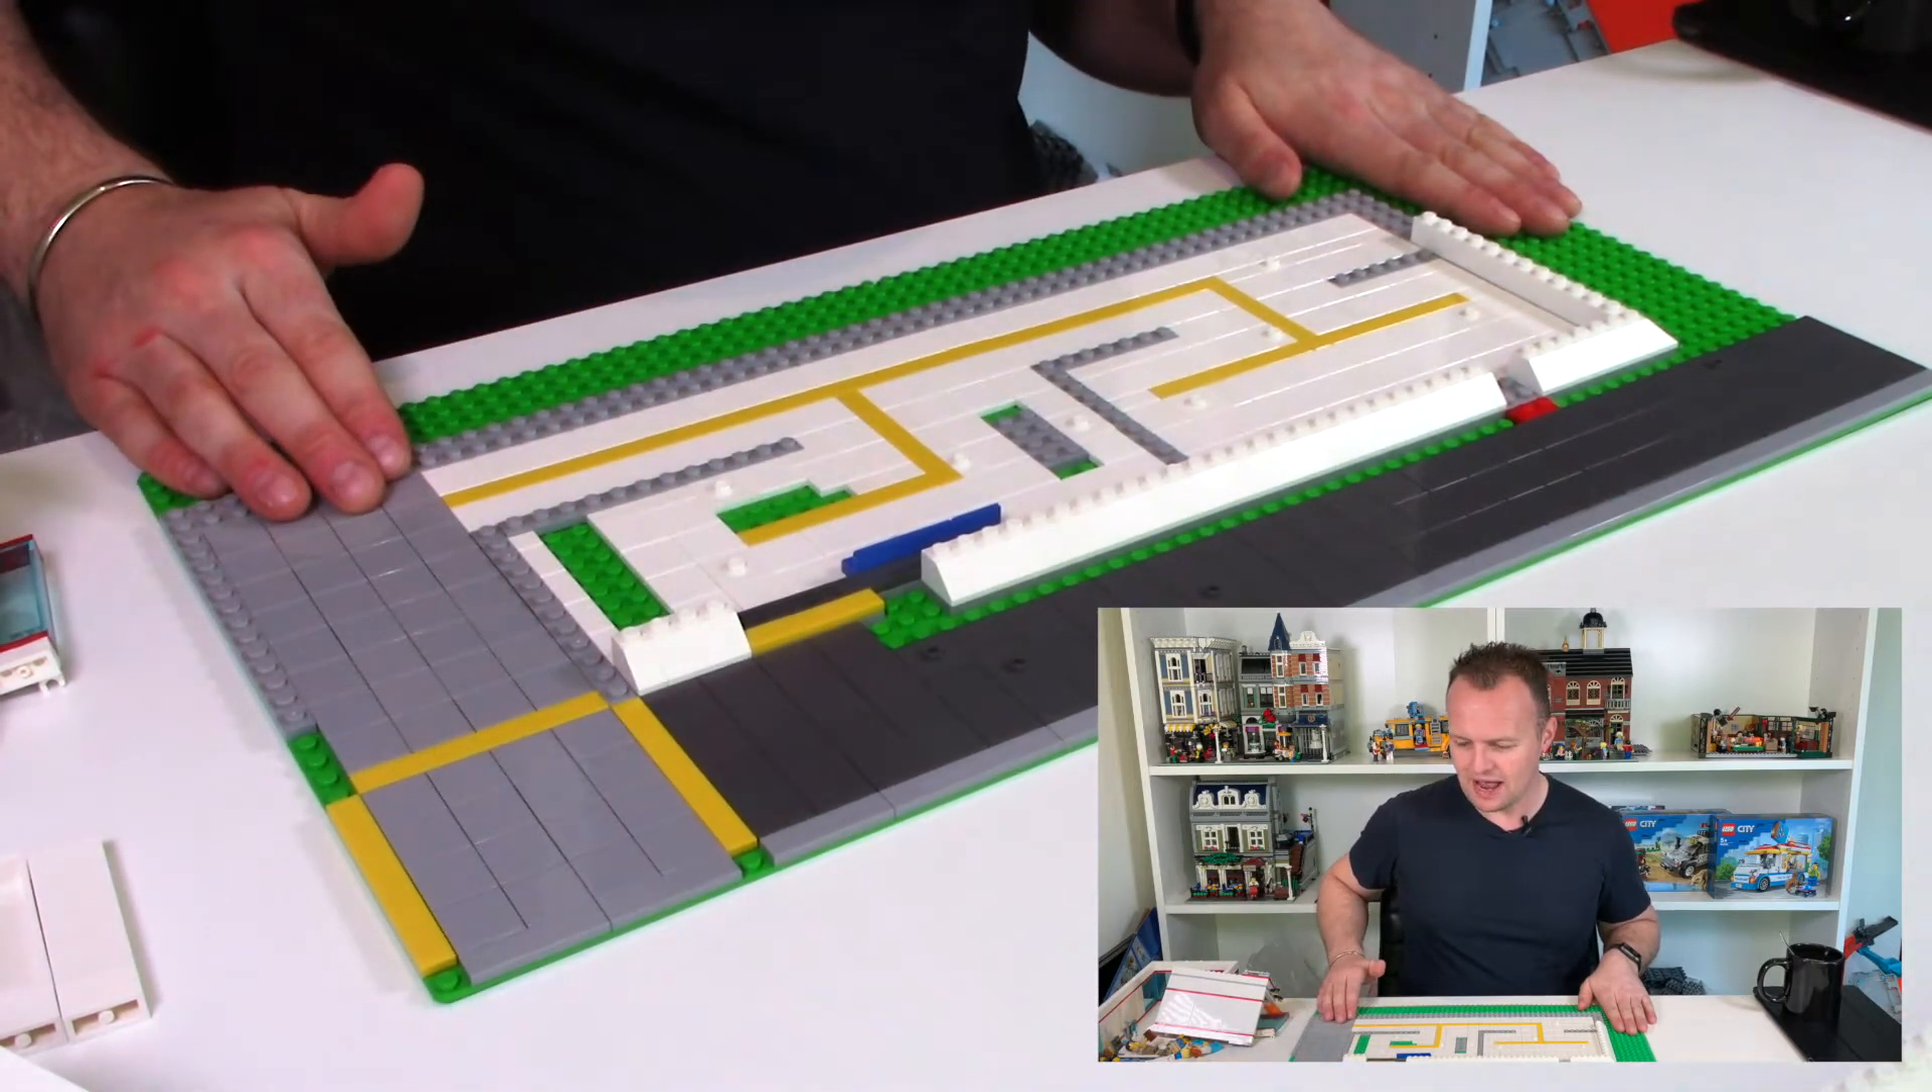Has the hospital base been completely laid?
Yes.